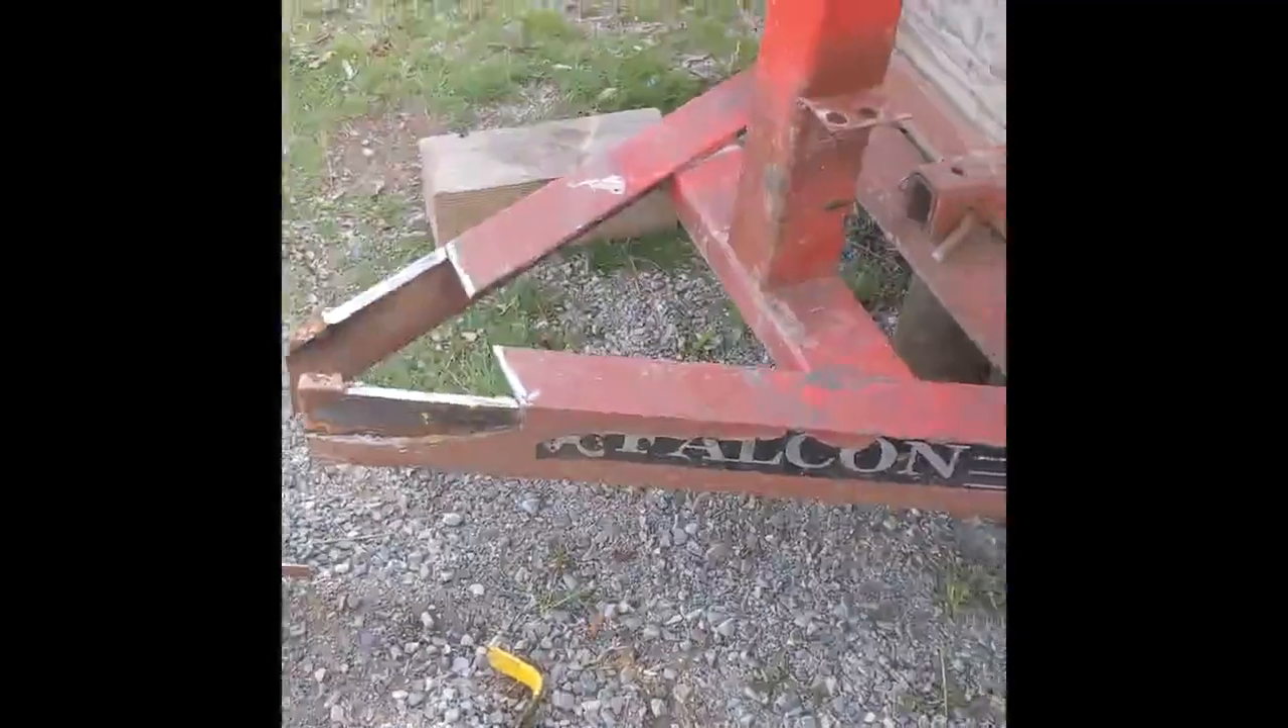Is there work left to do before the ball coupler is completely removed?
No.